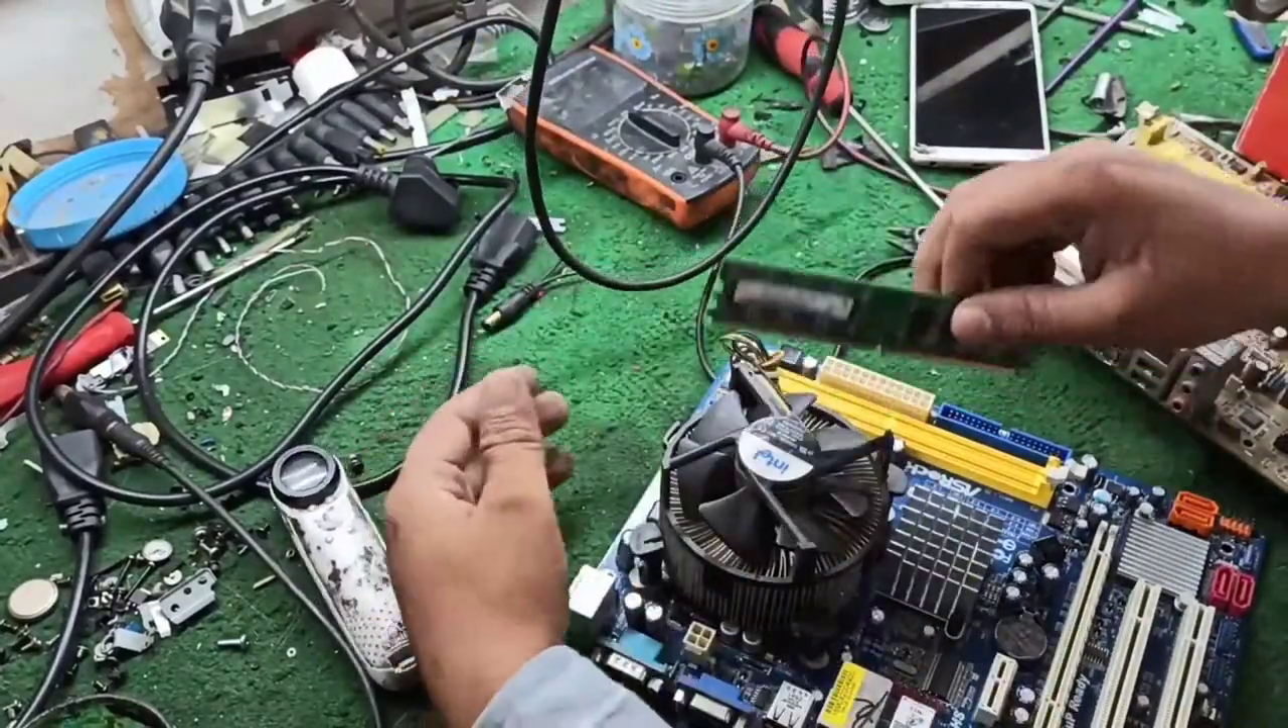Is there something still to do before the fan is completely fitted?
No.